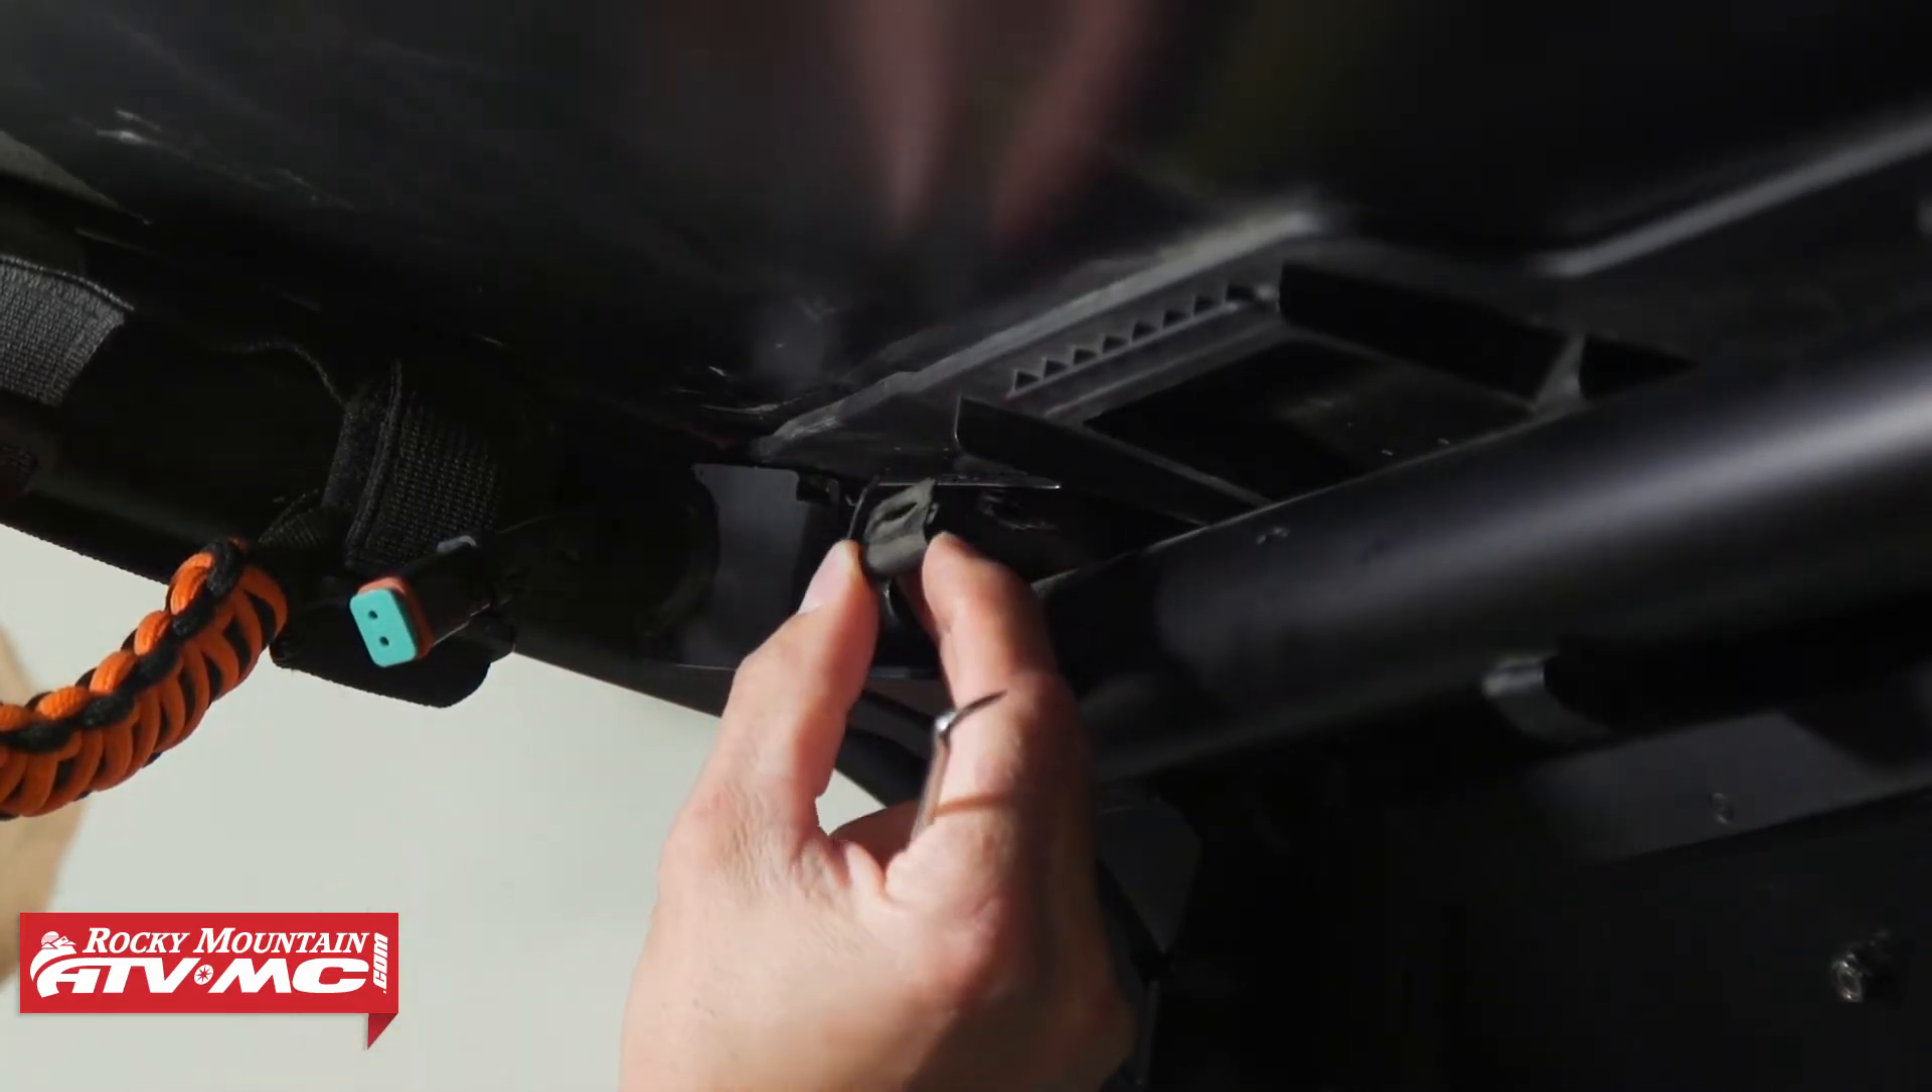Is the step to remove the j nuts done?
No.